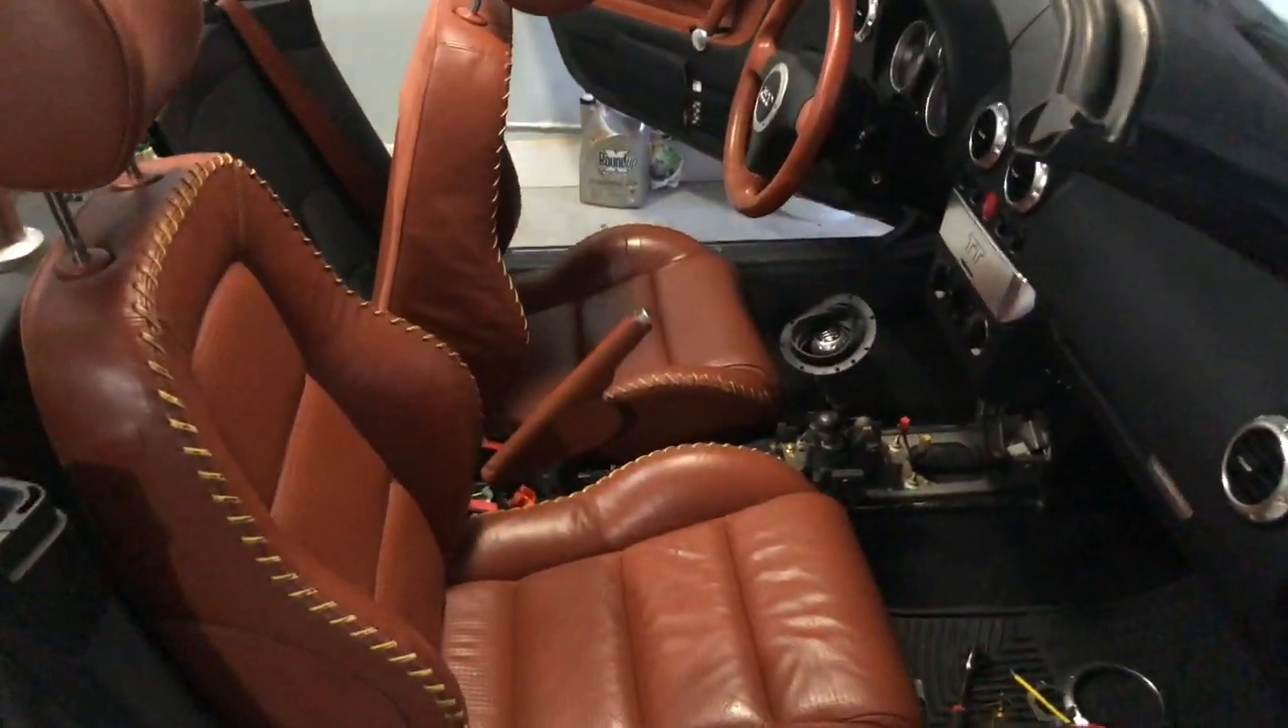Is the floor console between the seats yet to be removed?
No.